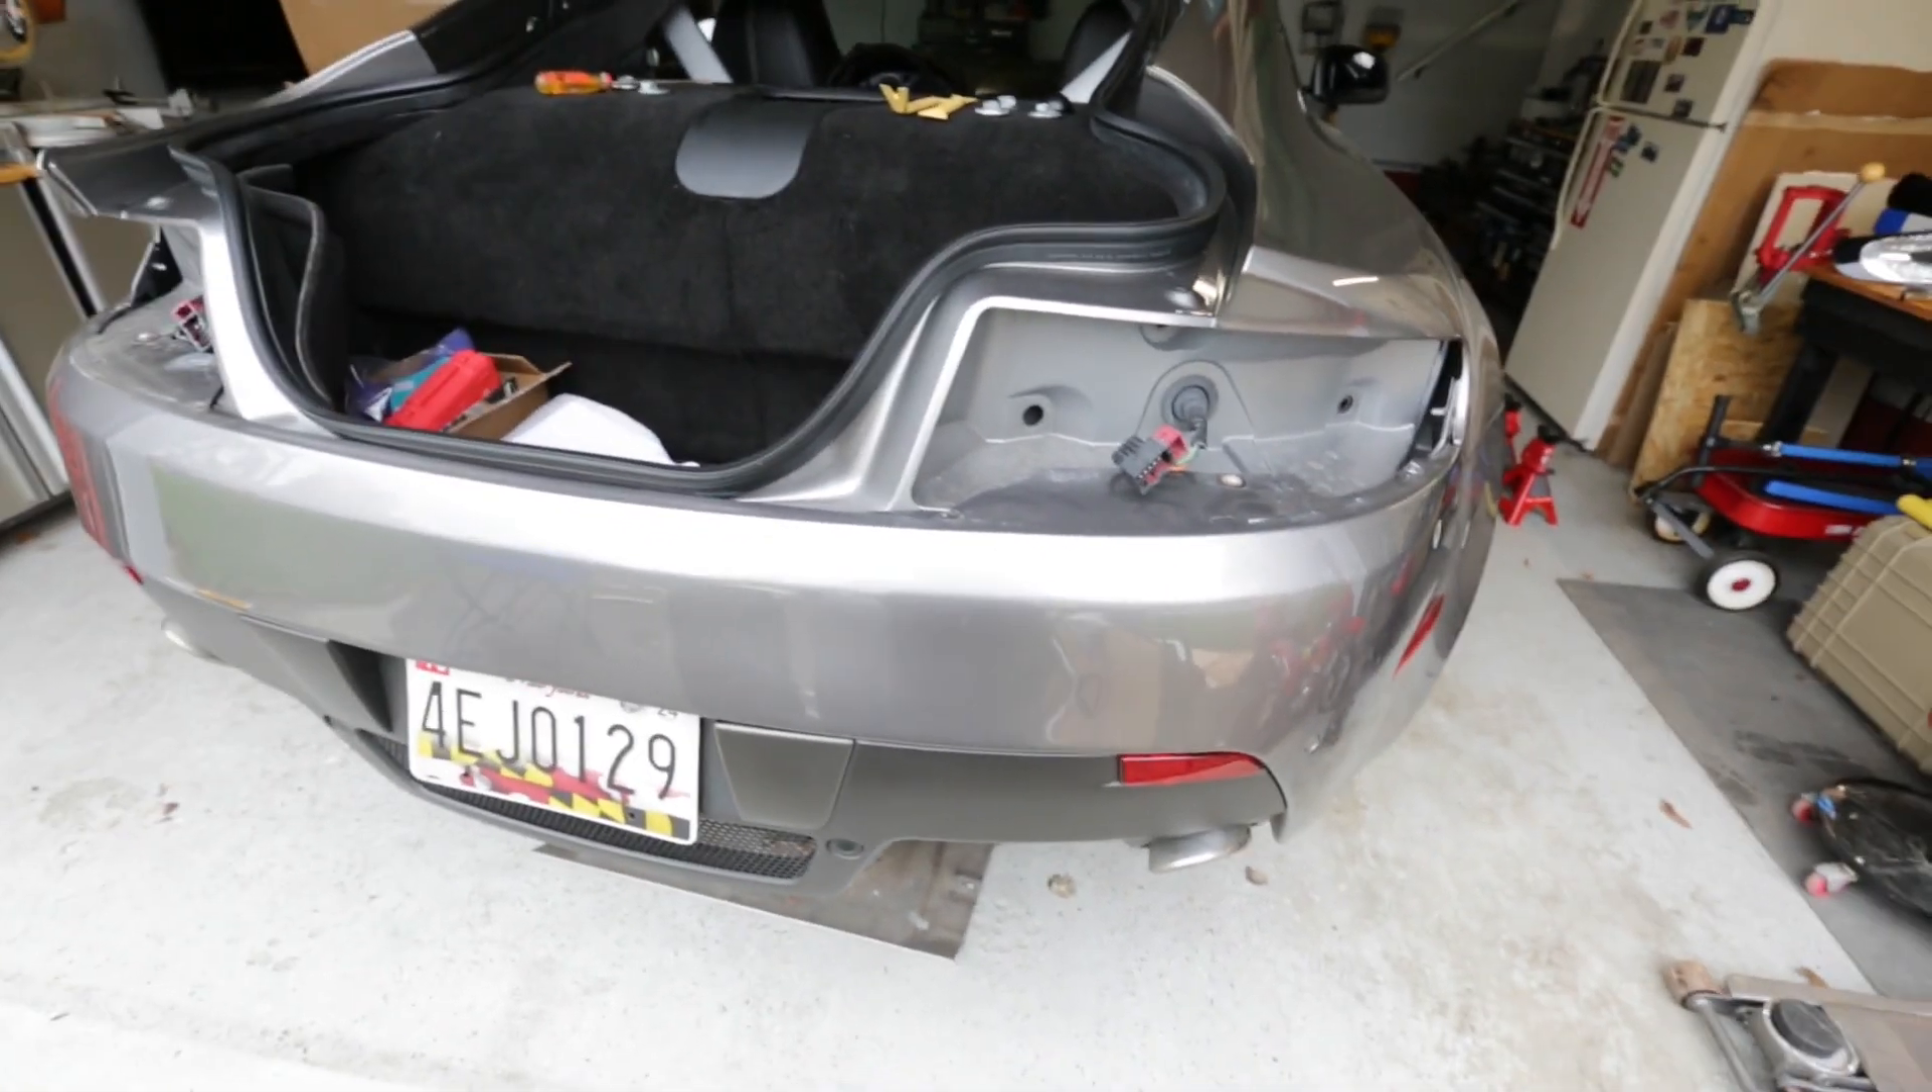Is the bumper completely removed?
No.